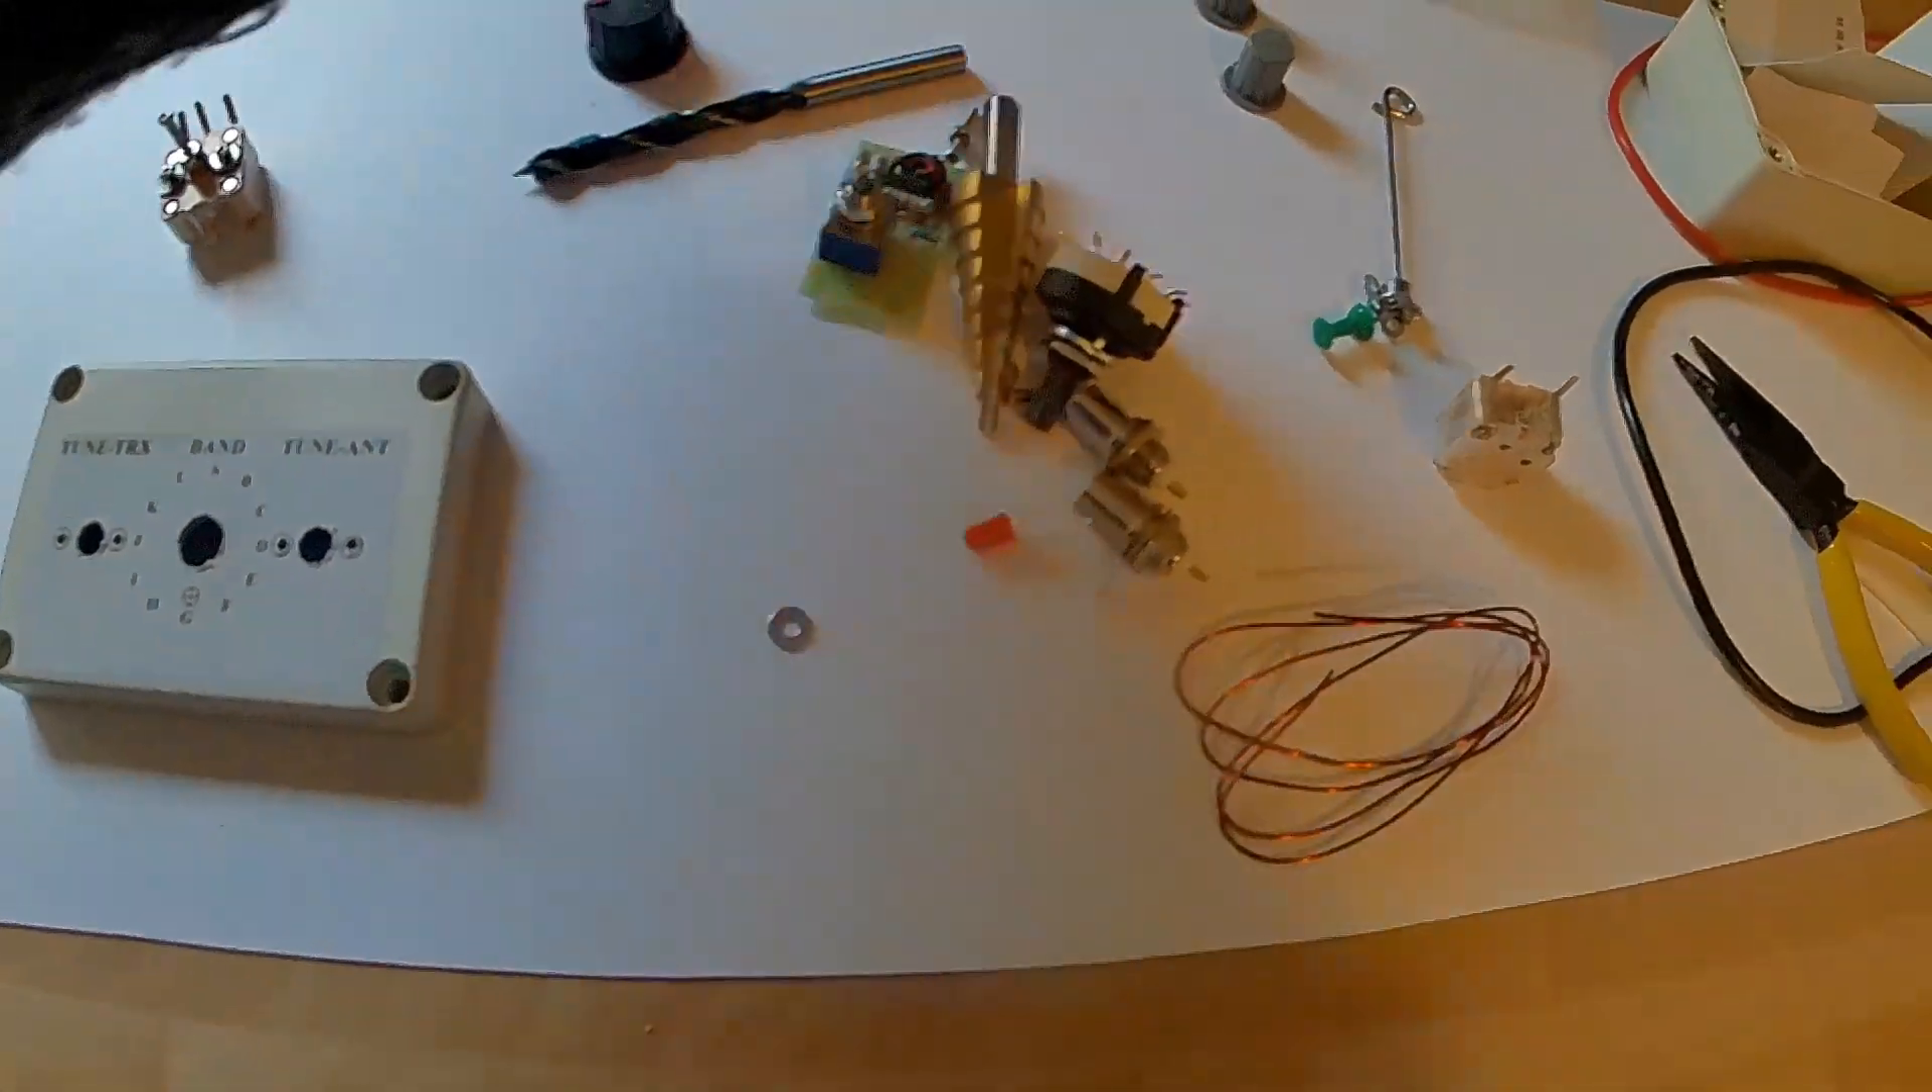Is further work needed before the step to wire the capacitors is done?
Yes.